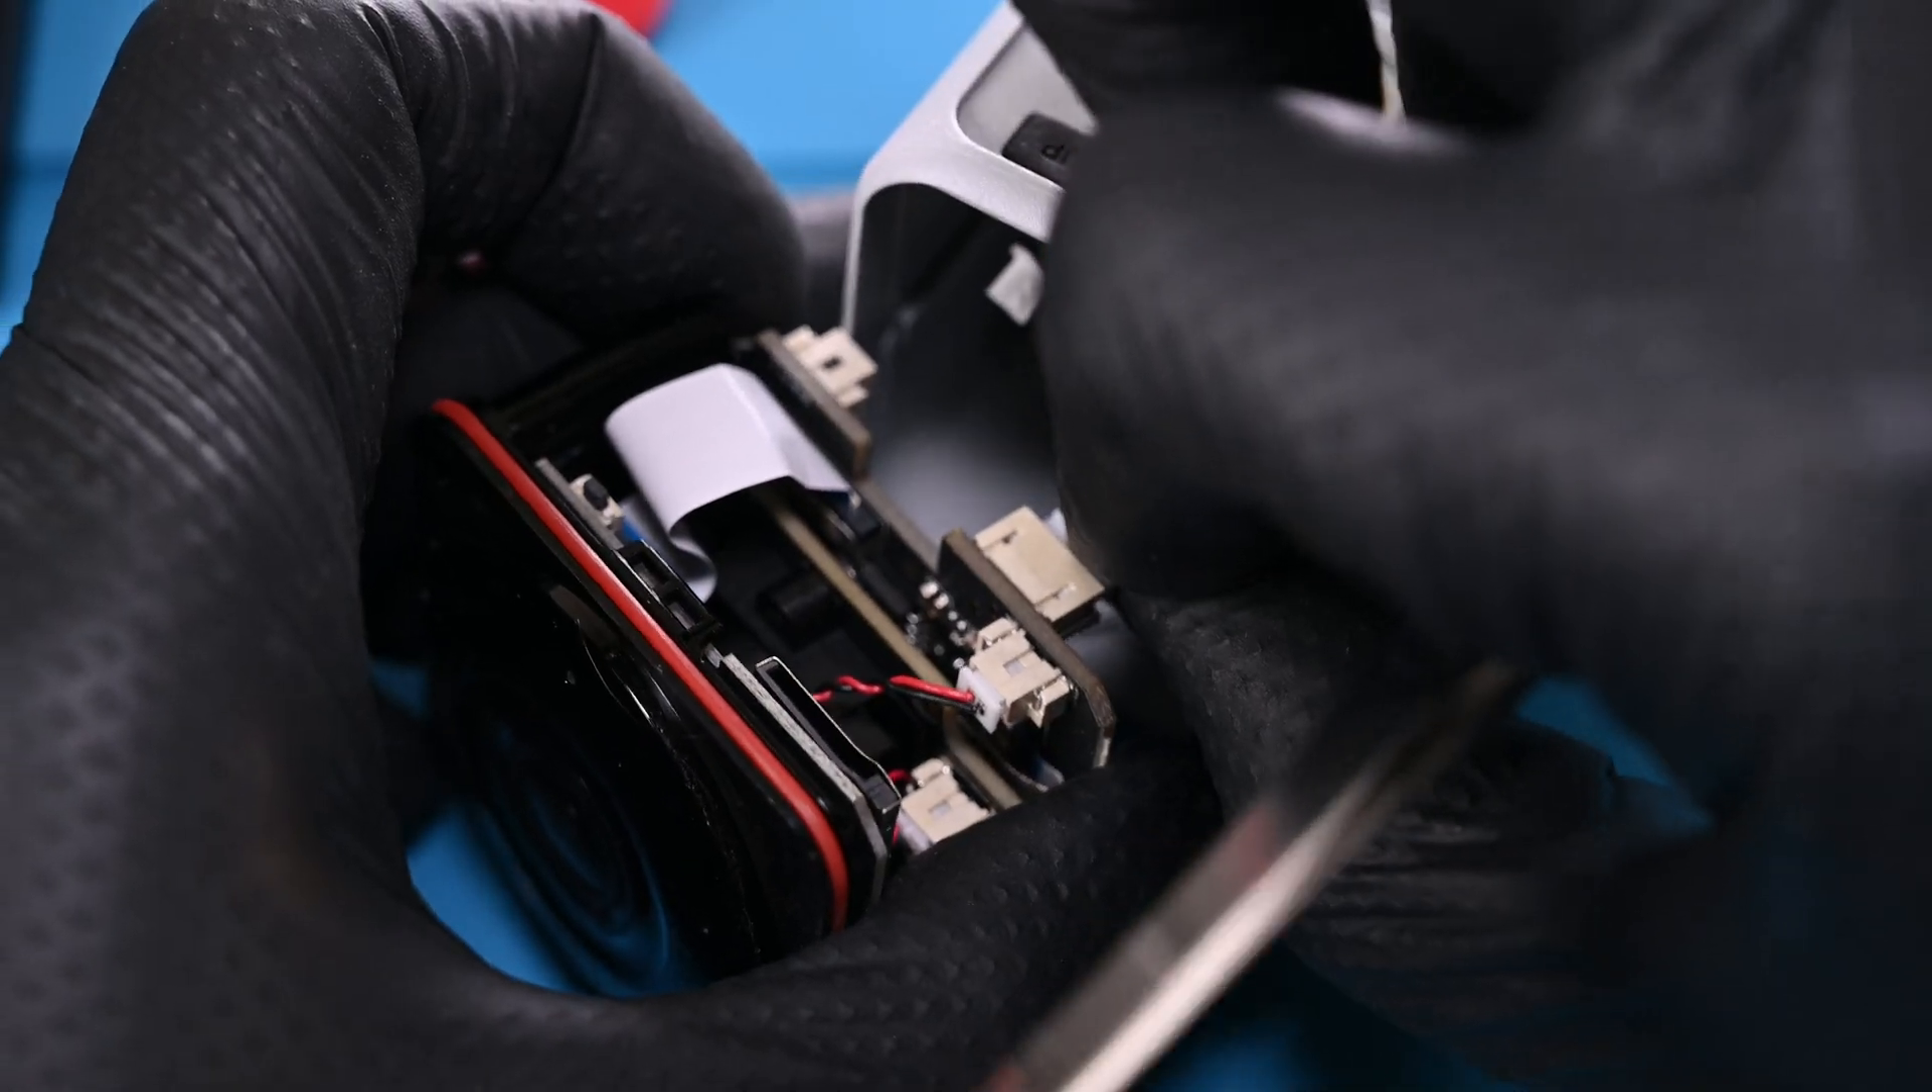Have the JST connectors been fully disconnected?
No.